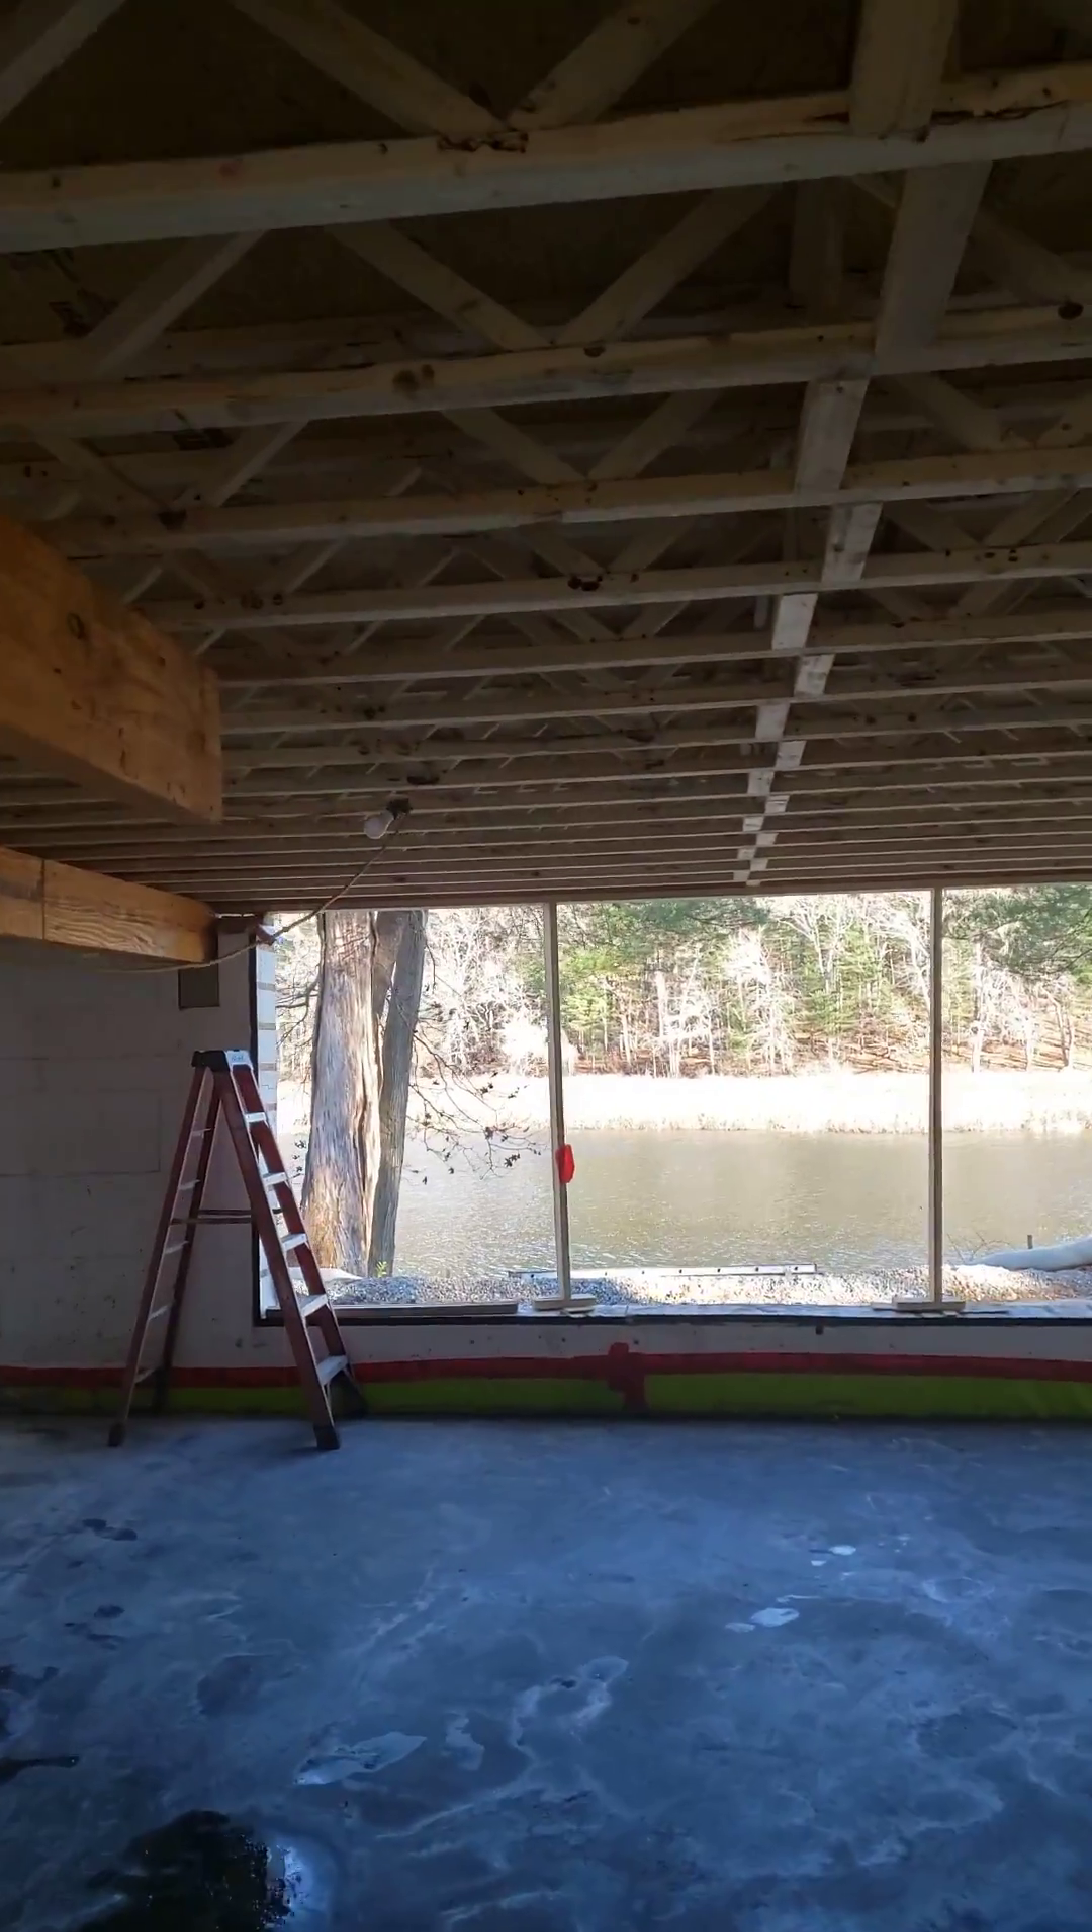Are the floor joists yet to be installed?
No.